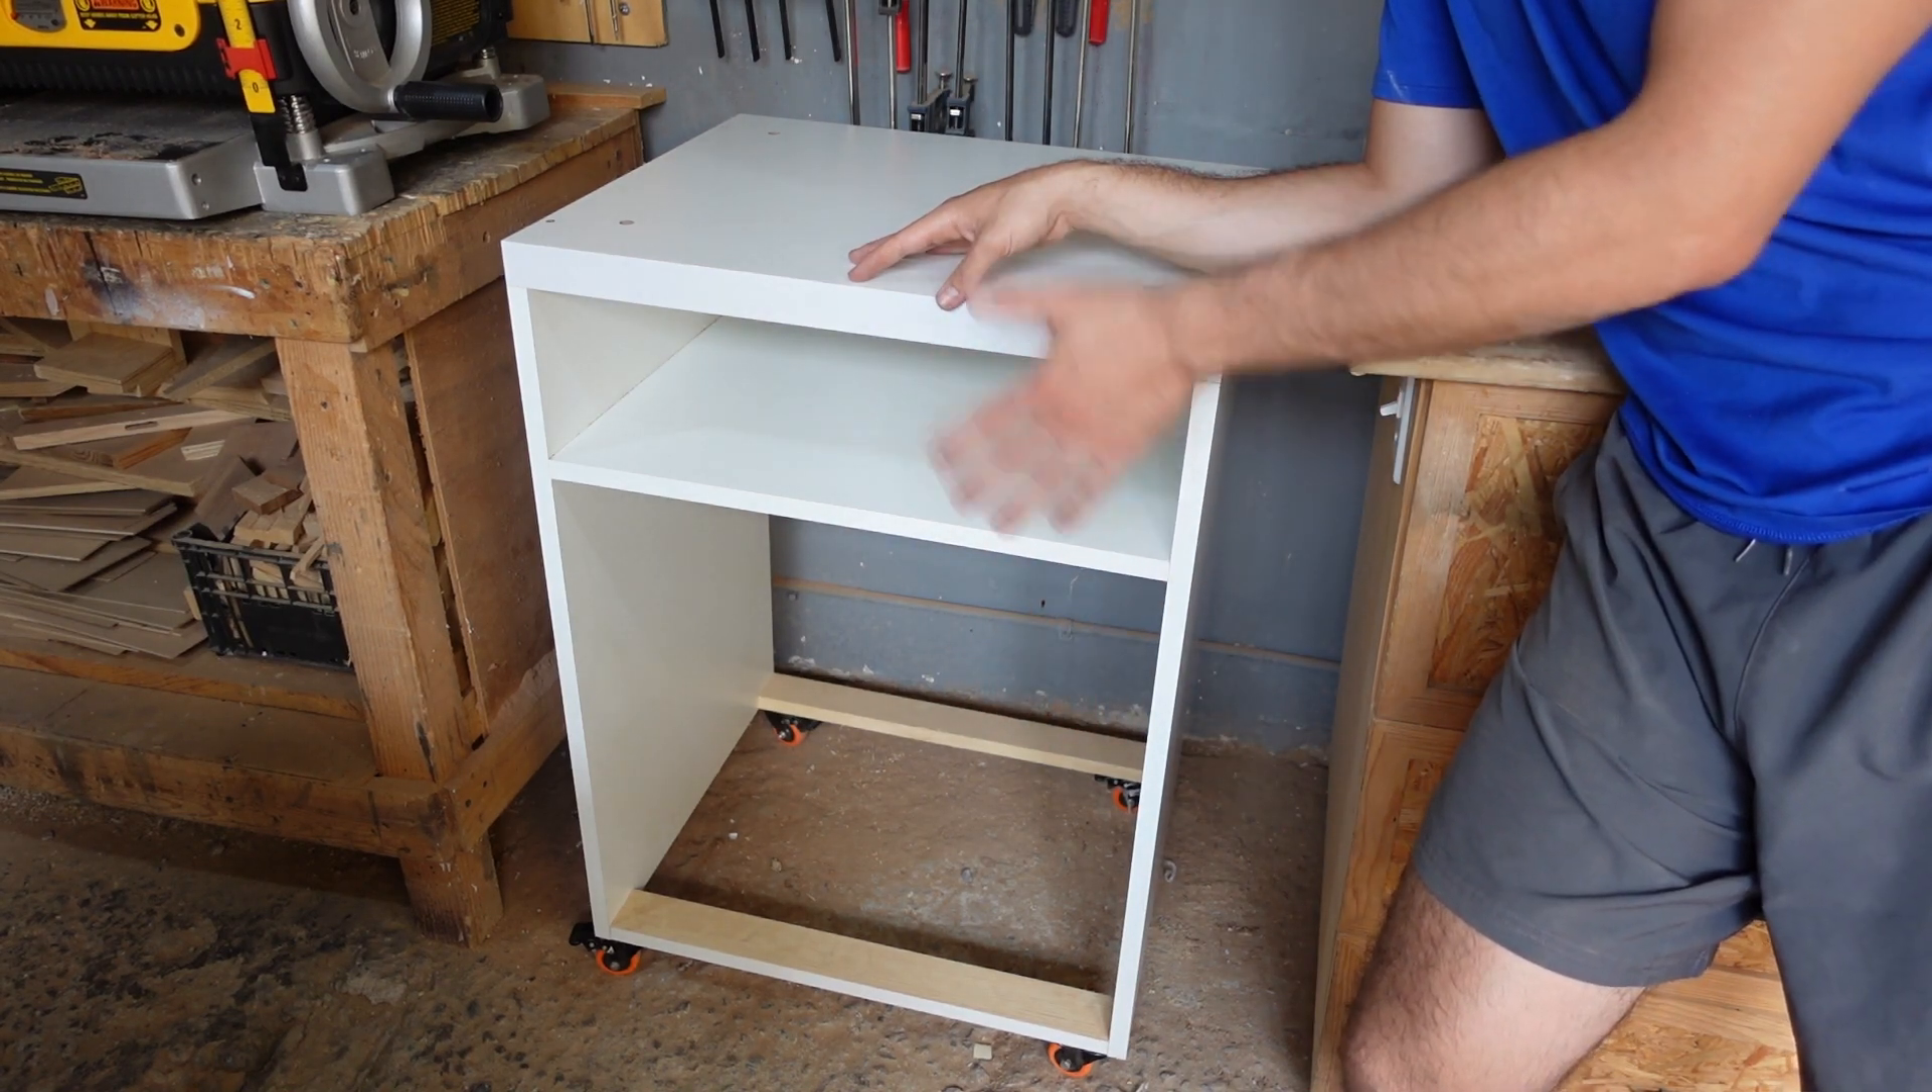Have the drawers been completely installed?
No.